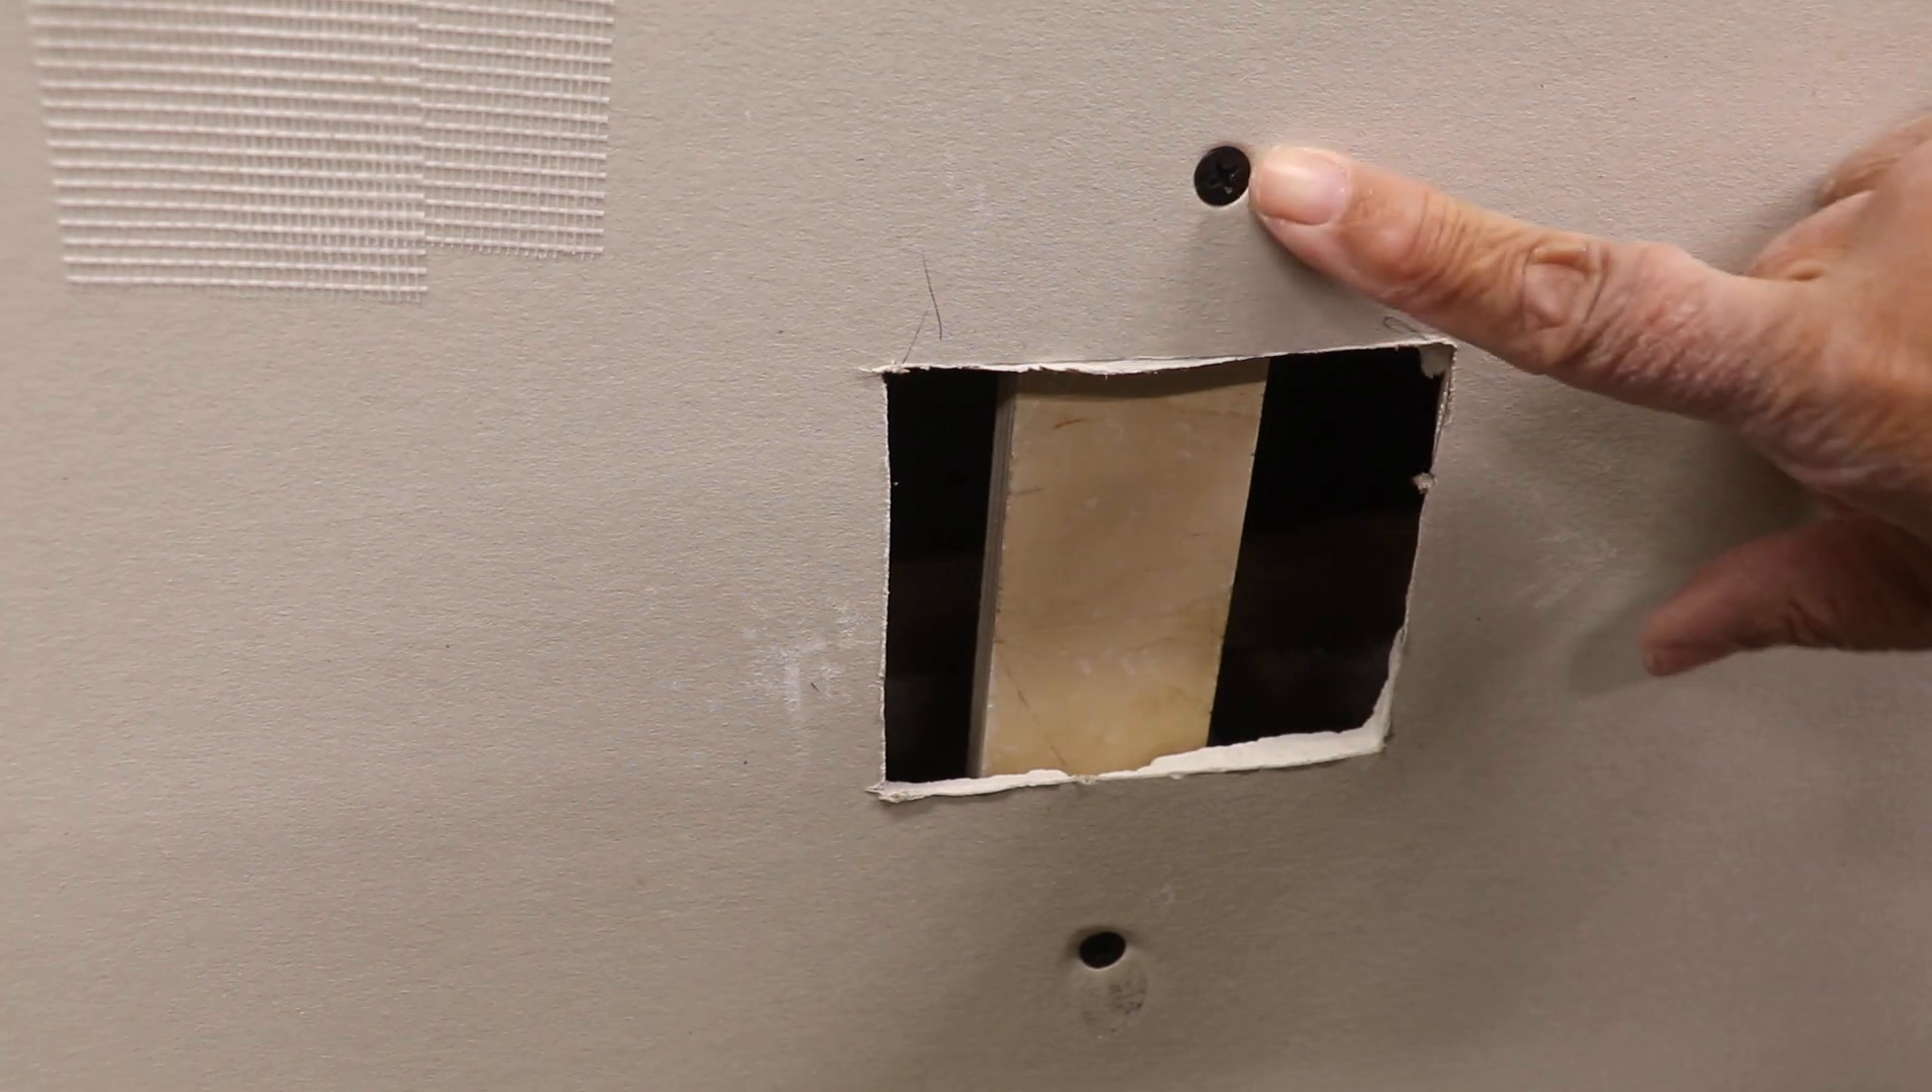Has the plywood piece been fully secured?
Yes.